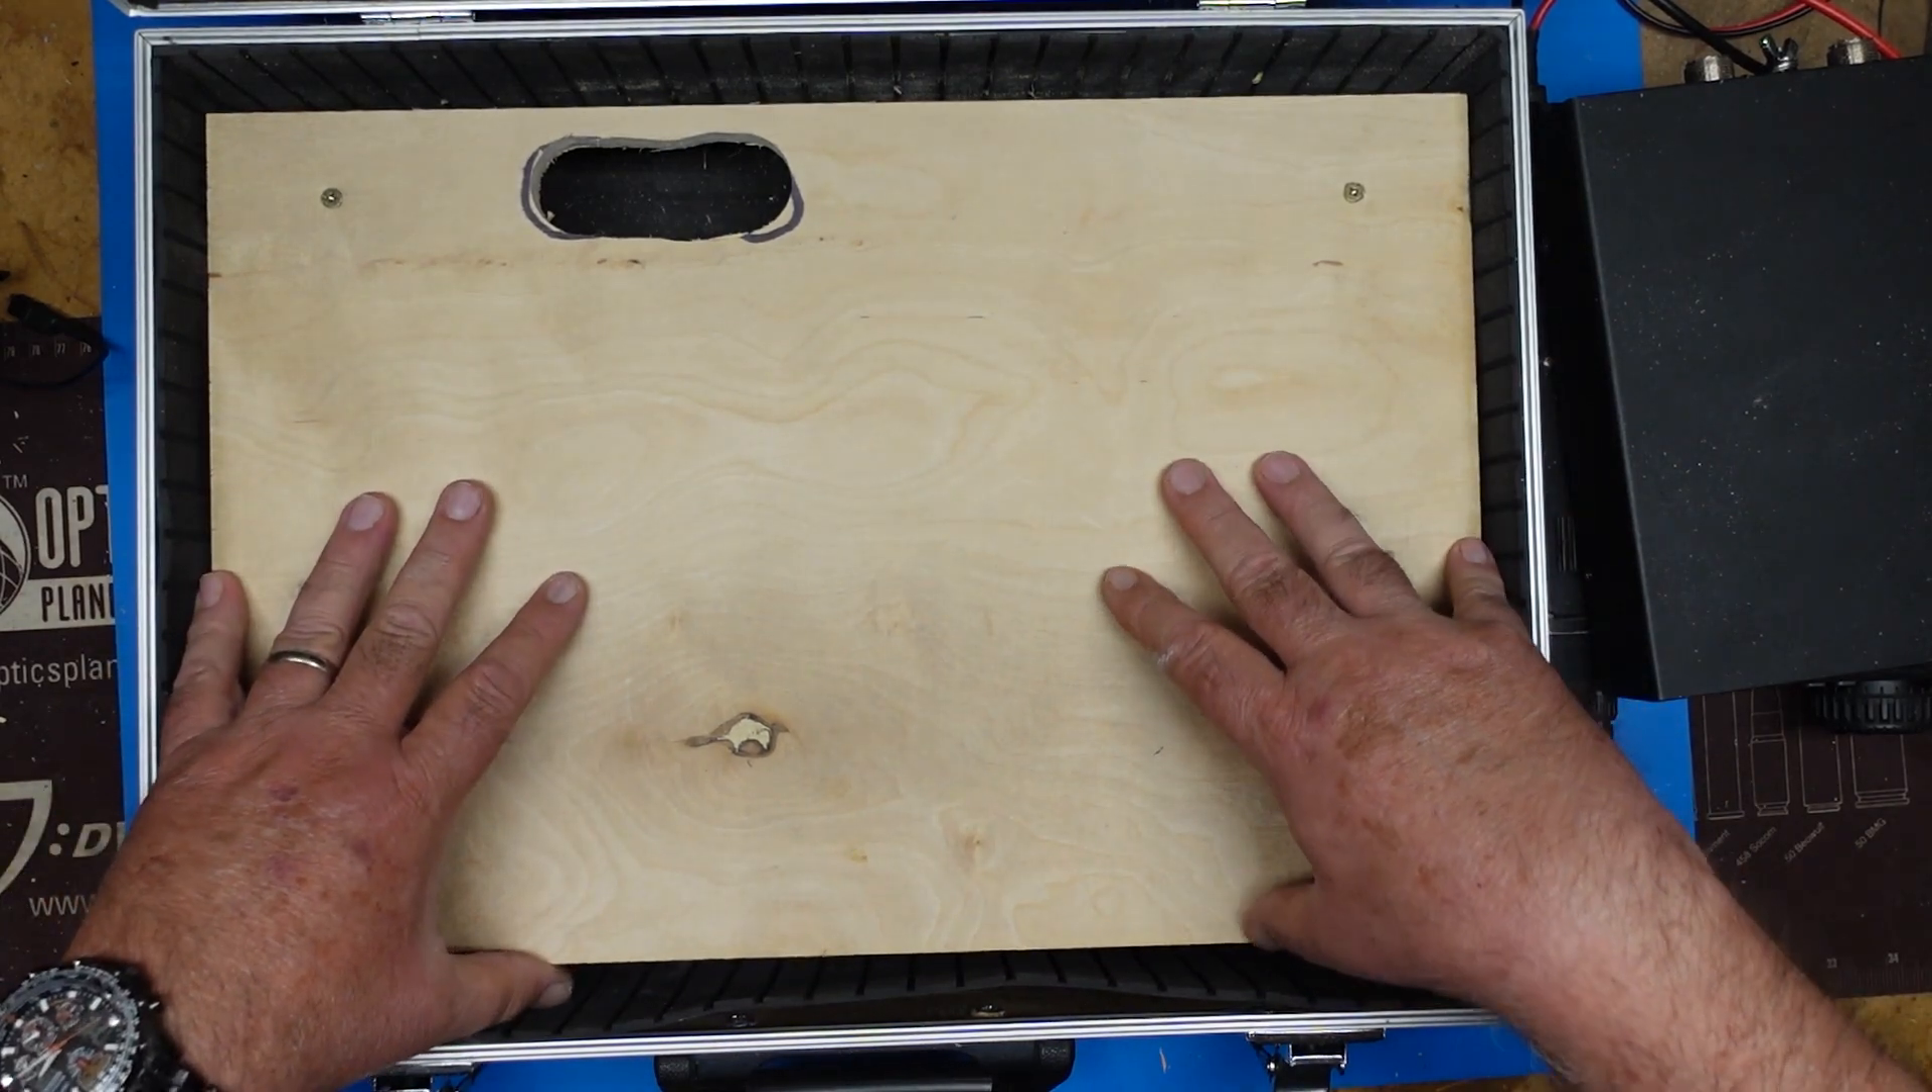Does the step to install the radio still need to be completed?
Yes.